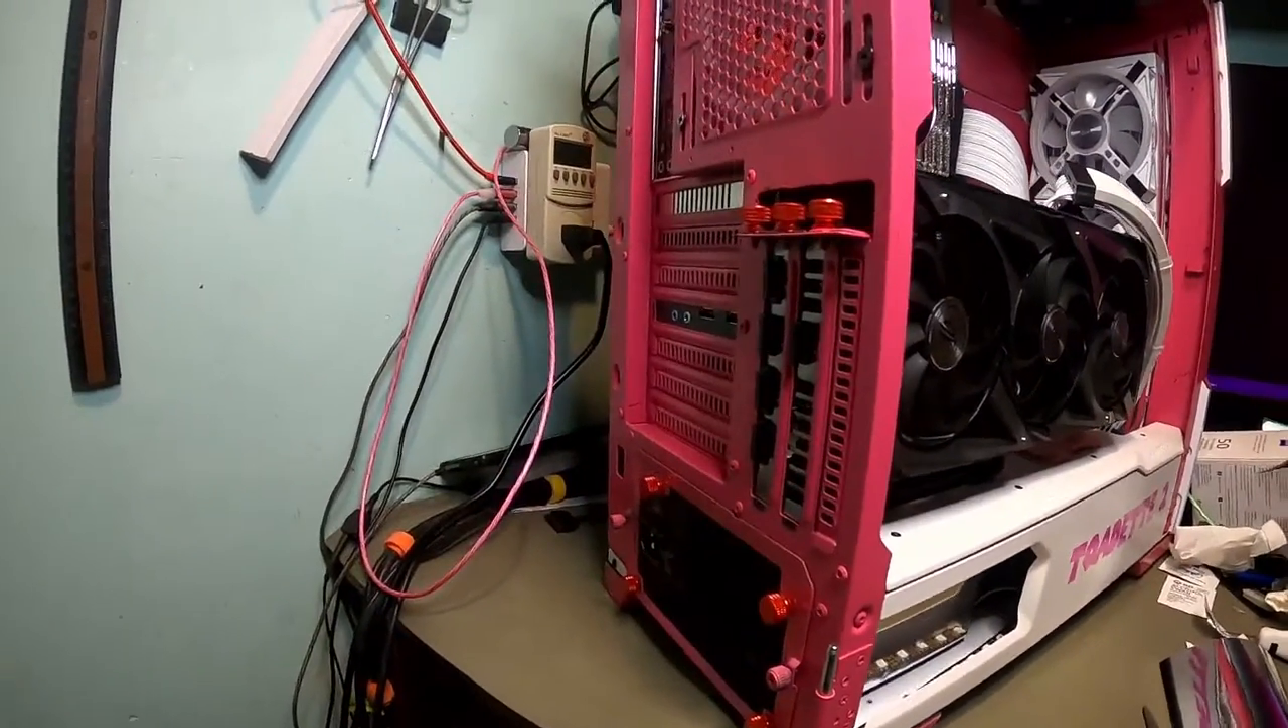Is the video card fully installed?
Yes.